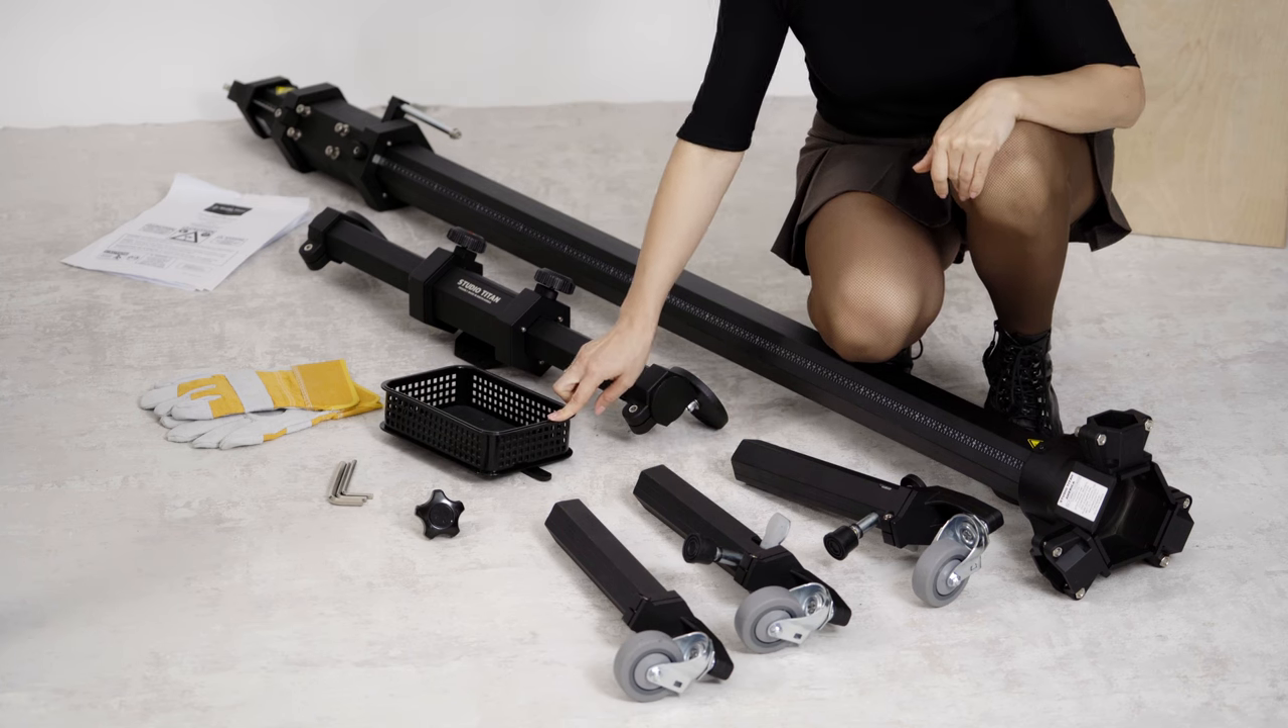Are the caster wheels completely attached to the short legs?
Yes.